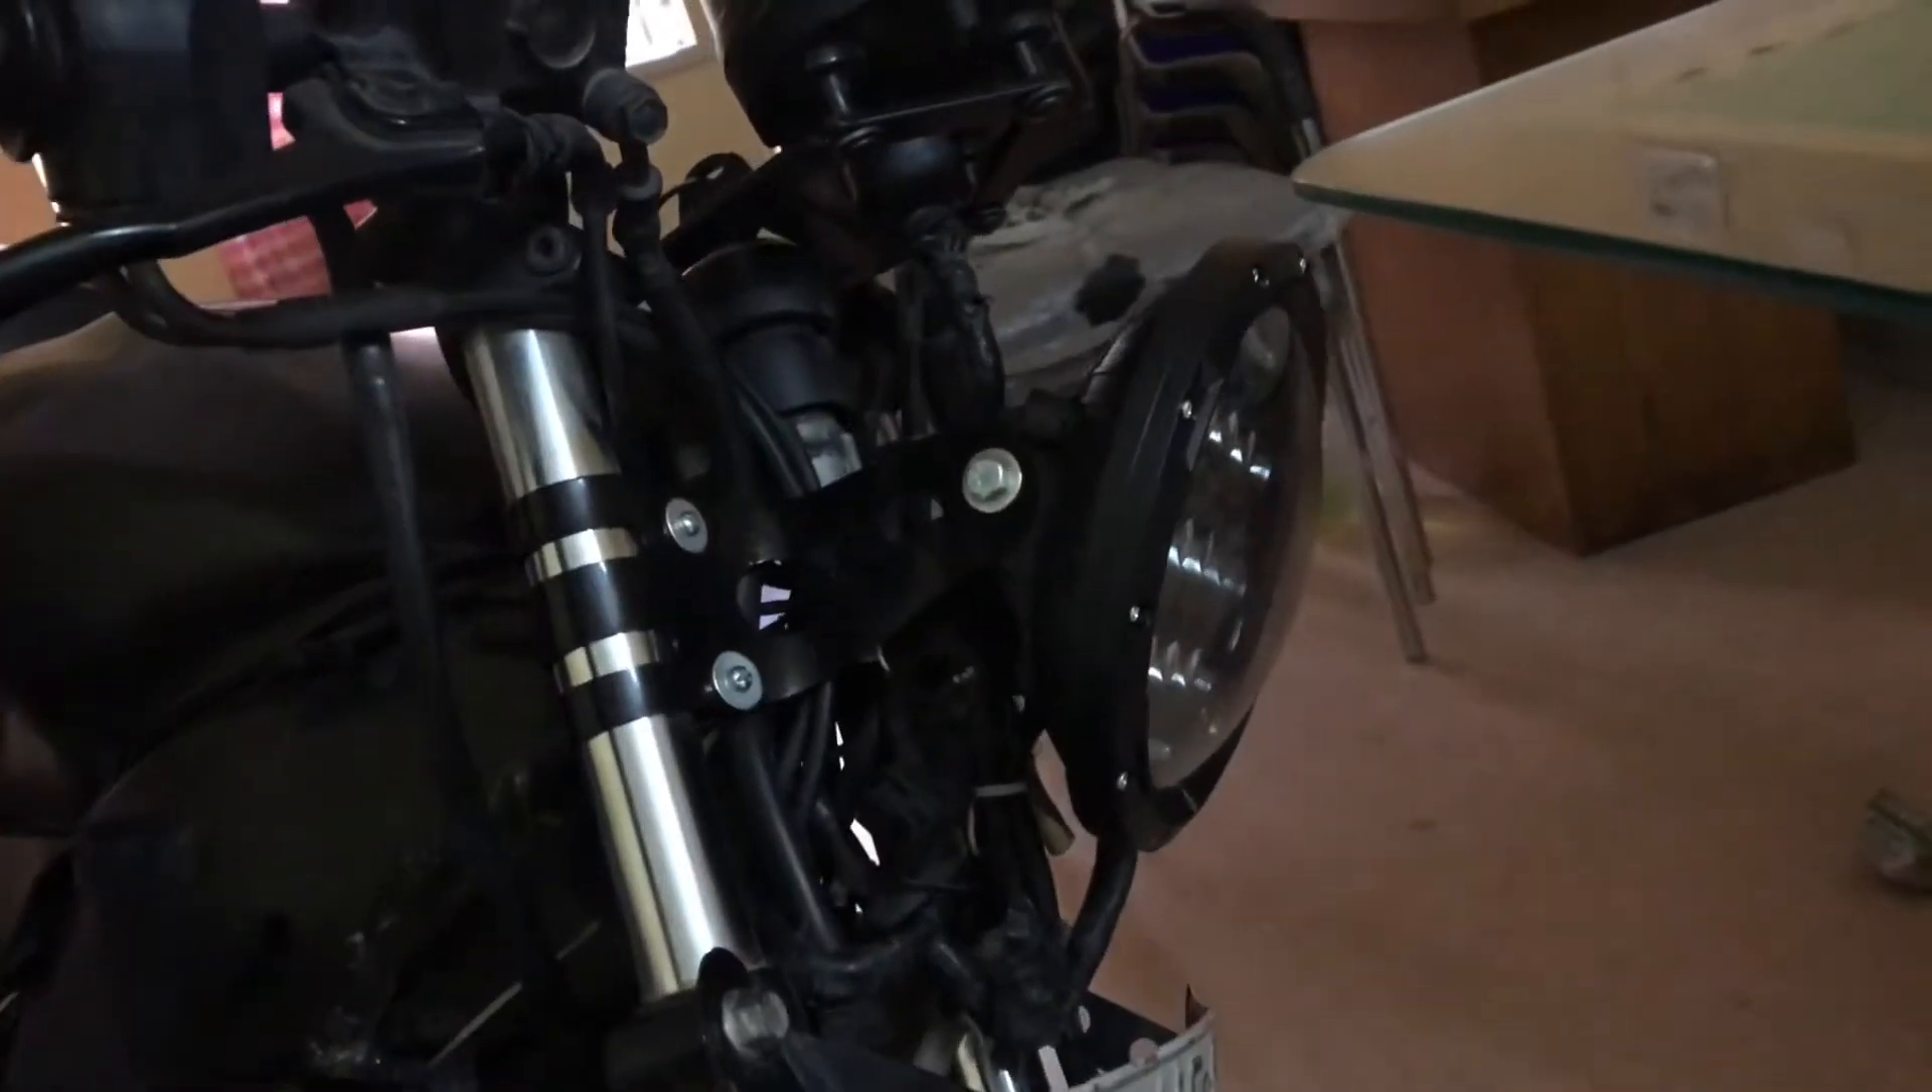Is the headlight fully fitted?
Yes.